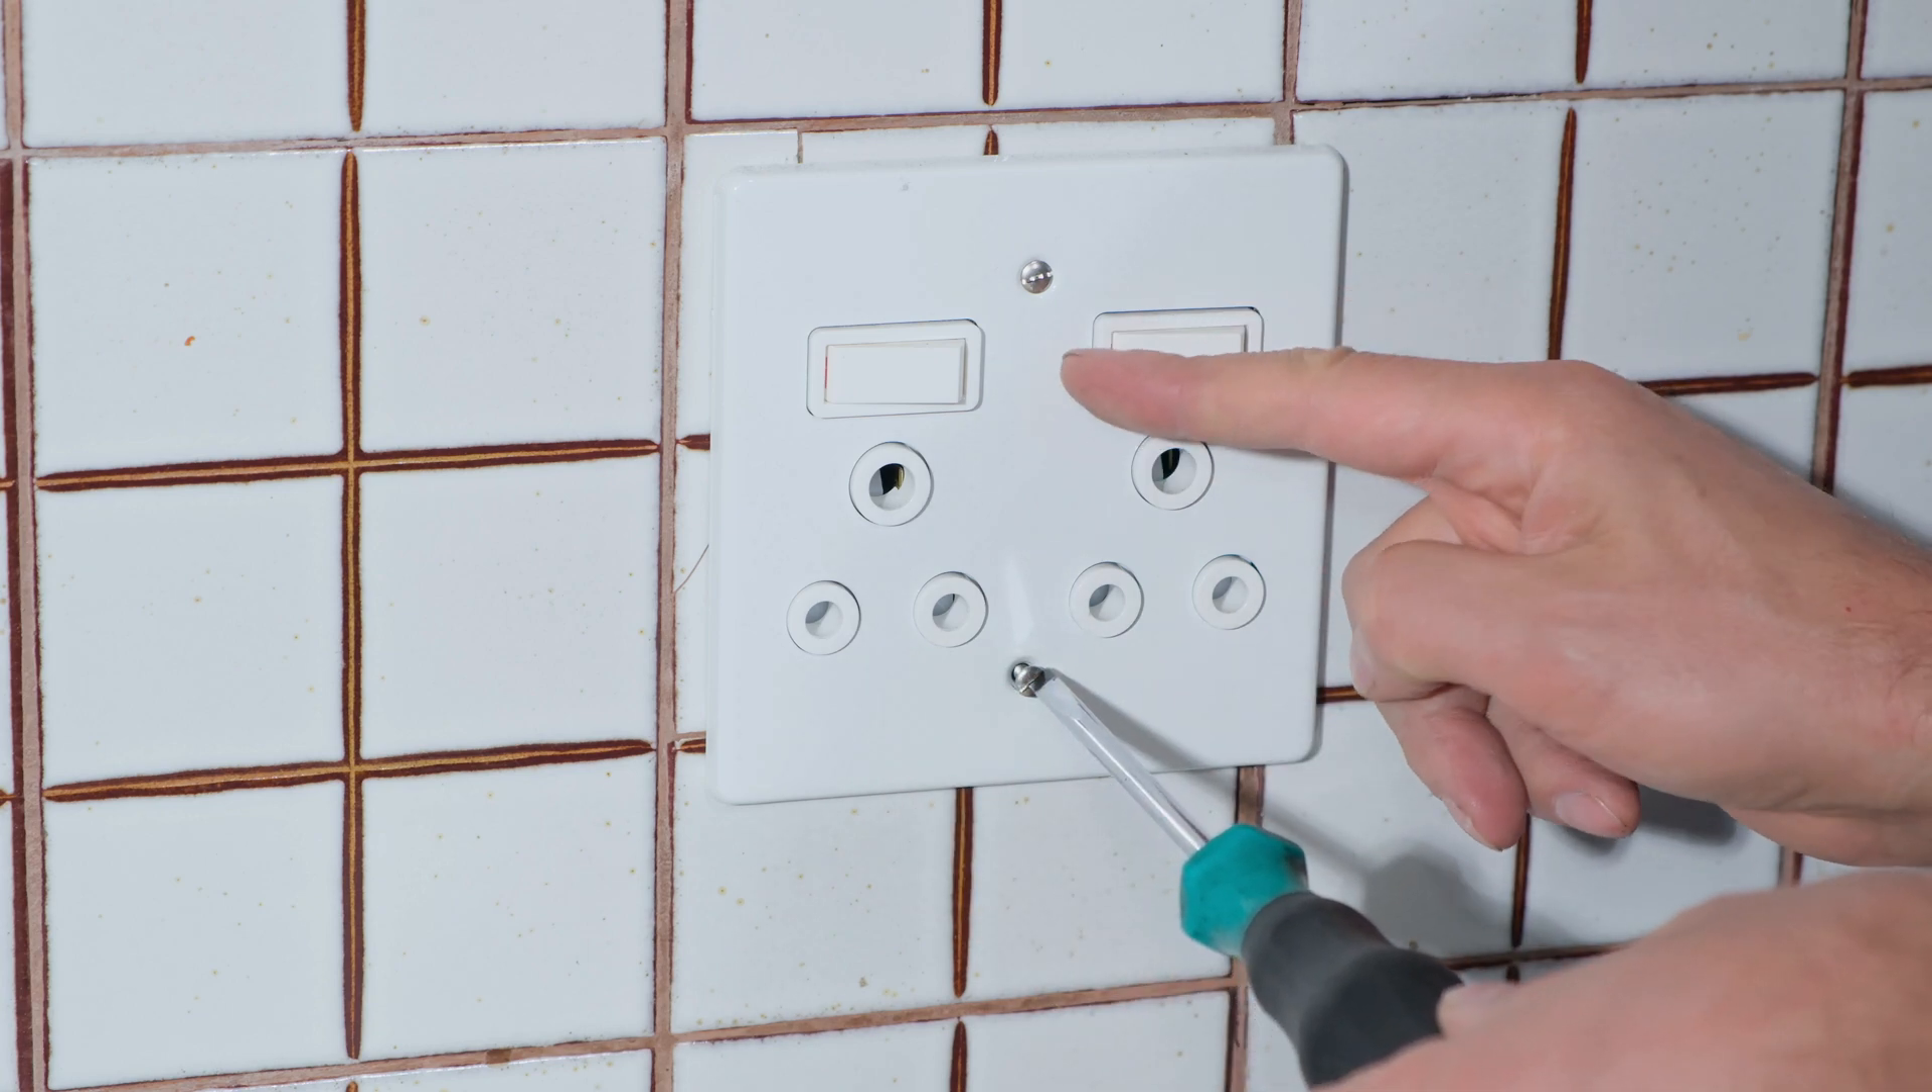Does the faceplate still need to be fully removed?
Yes.